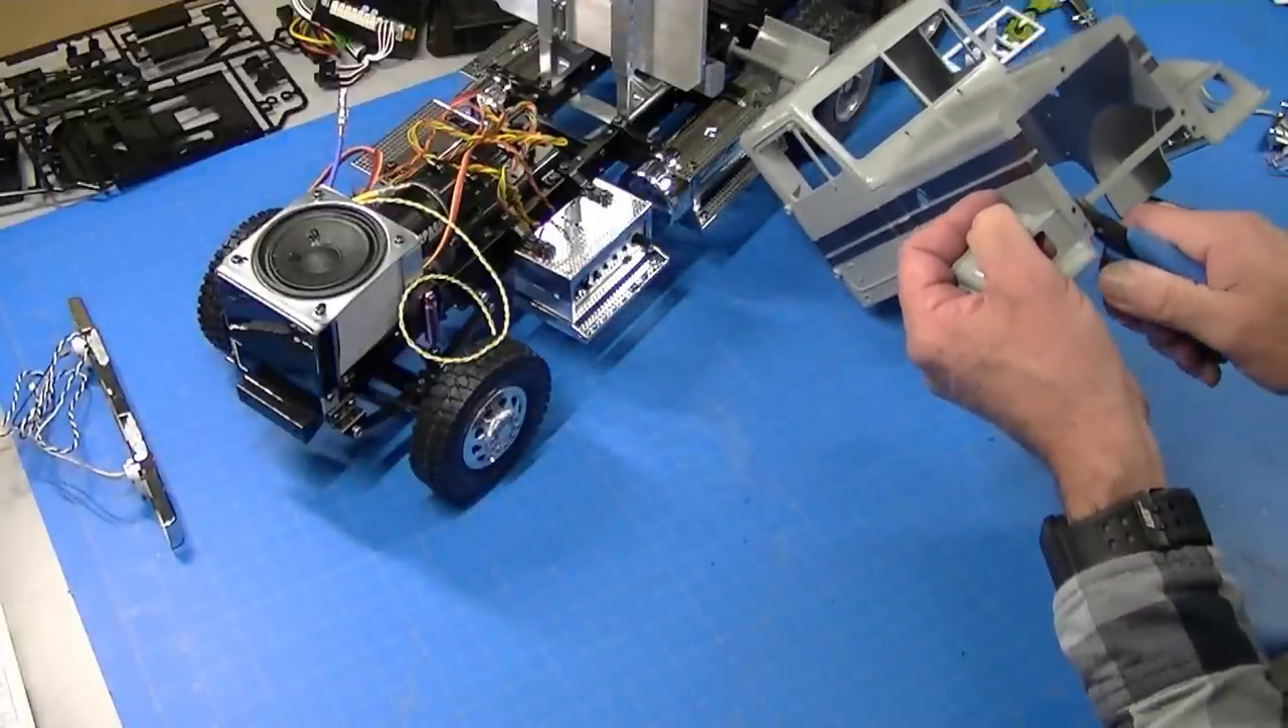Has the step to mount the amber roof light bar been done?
No.